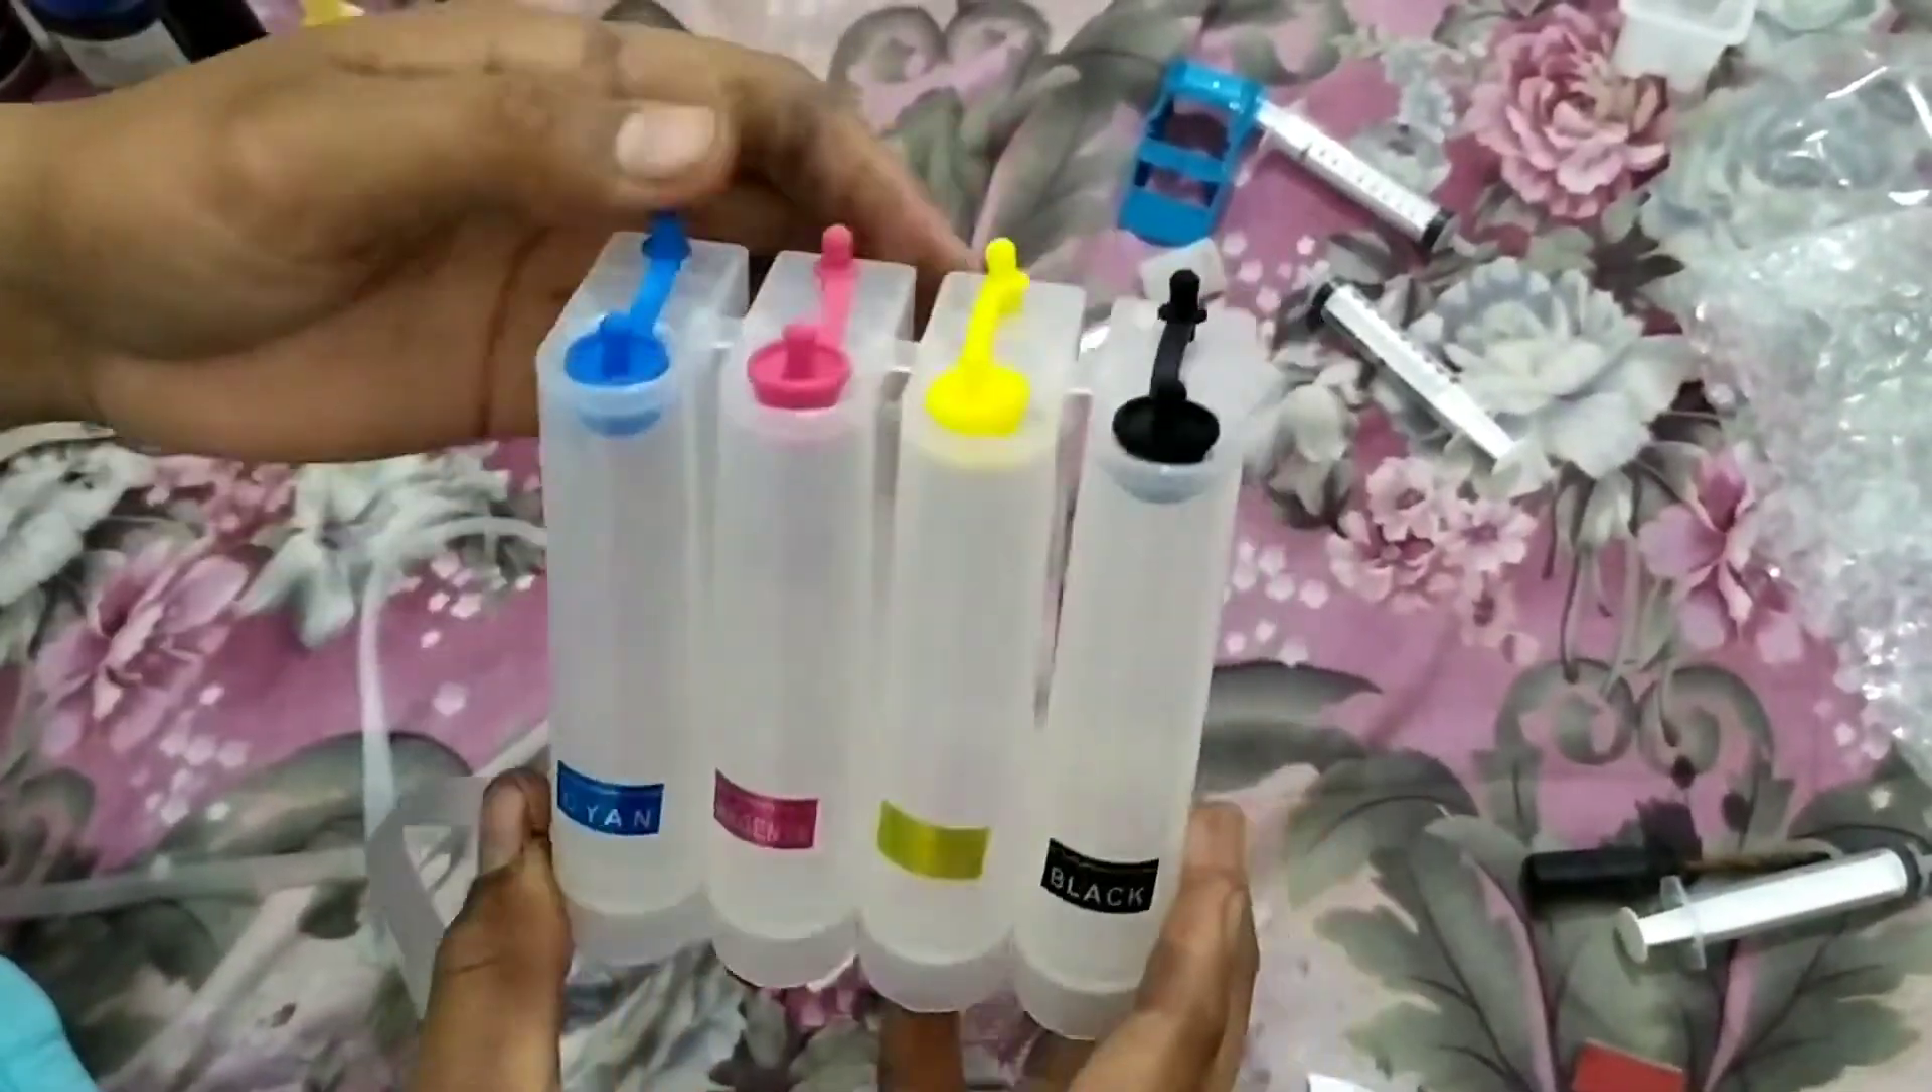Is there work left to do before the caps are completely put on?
No.